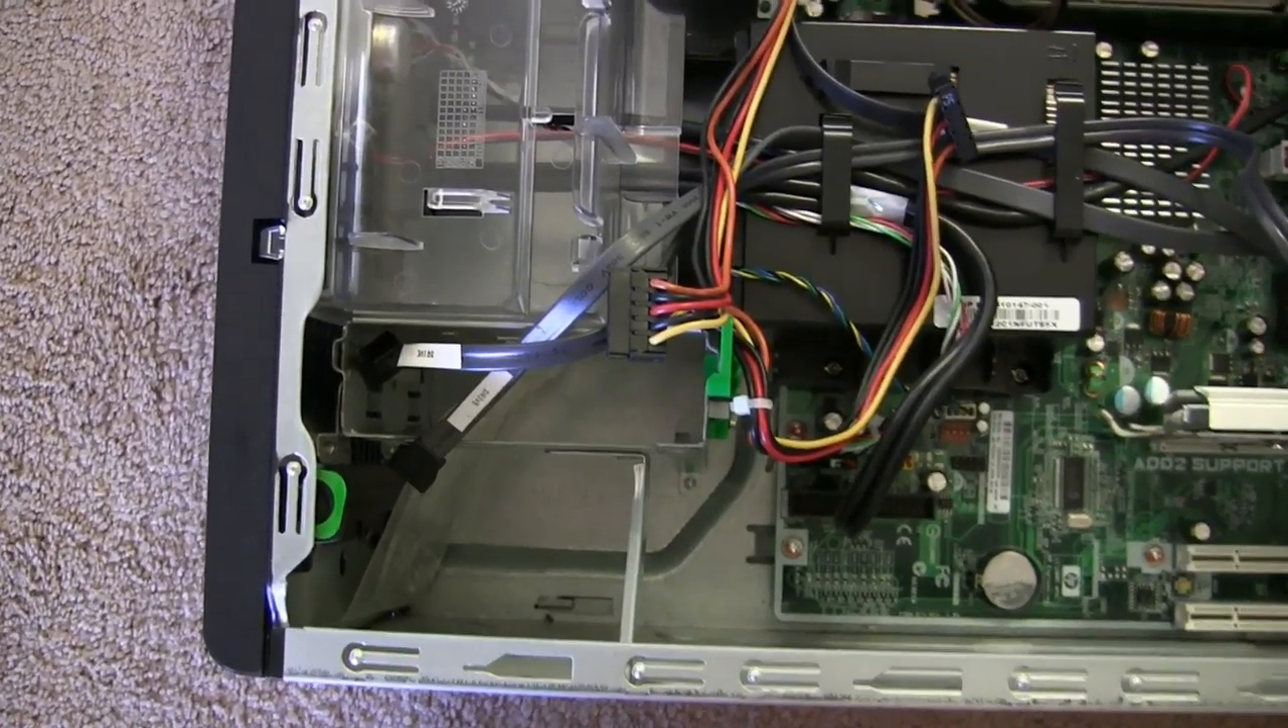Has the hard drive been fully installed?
No.